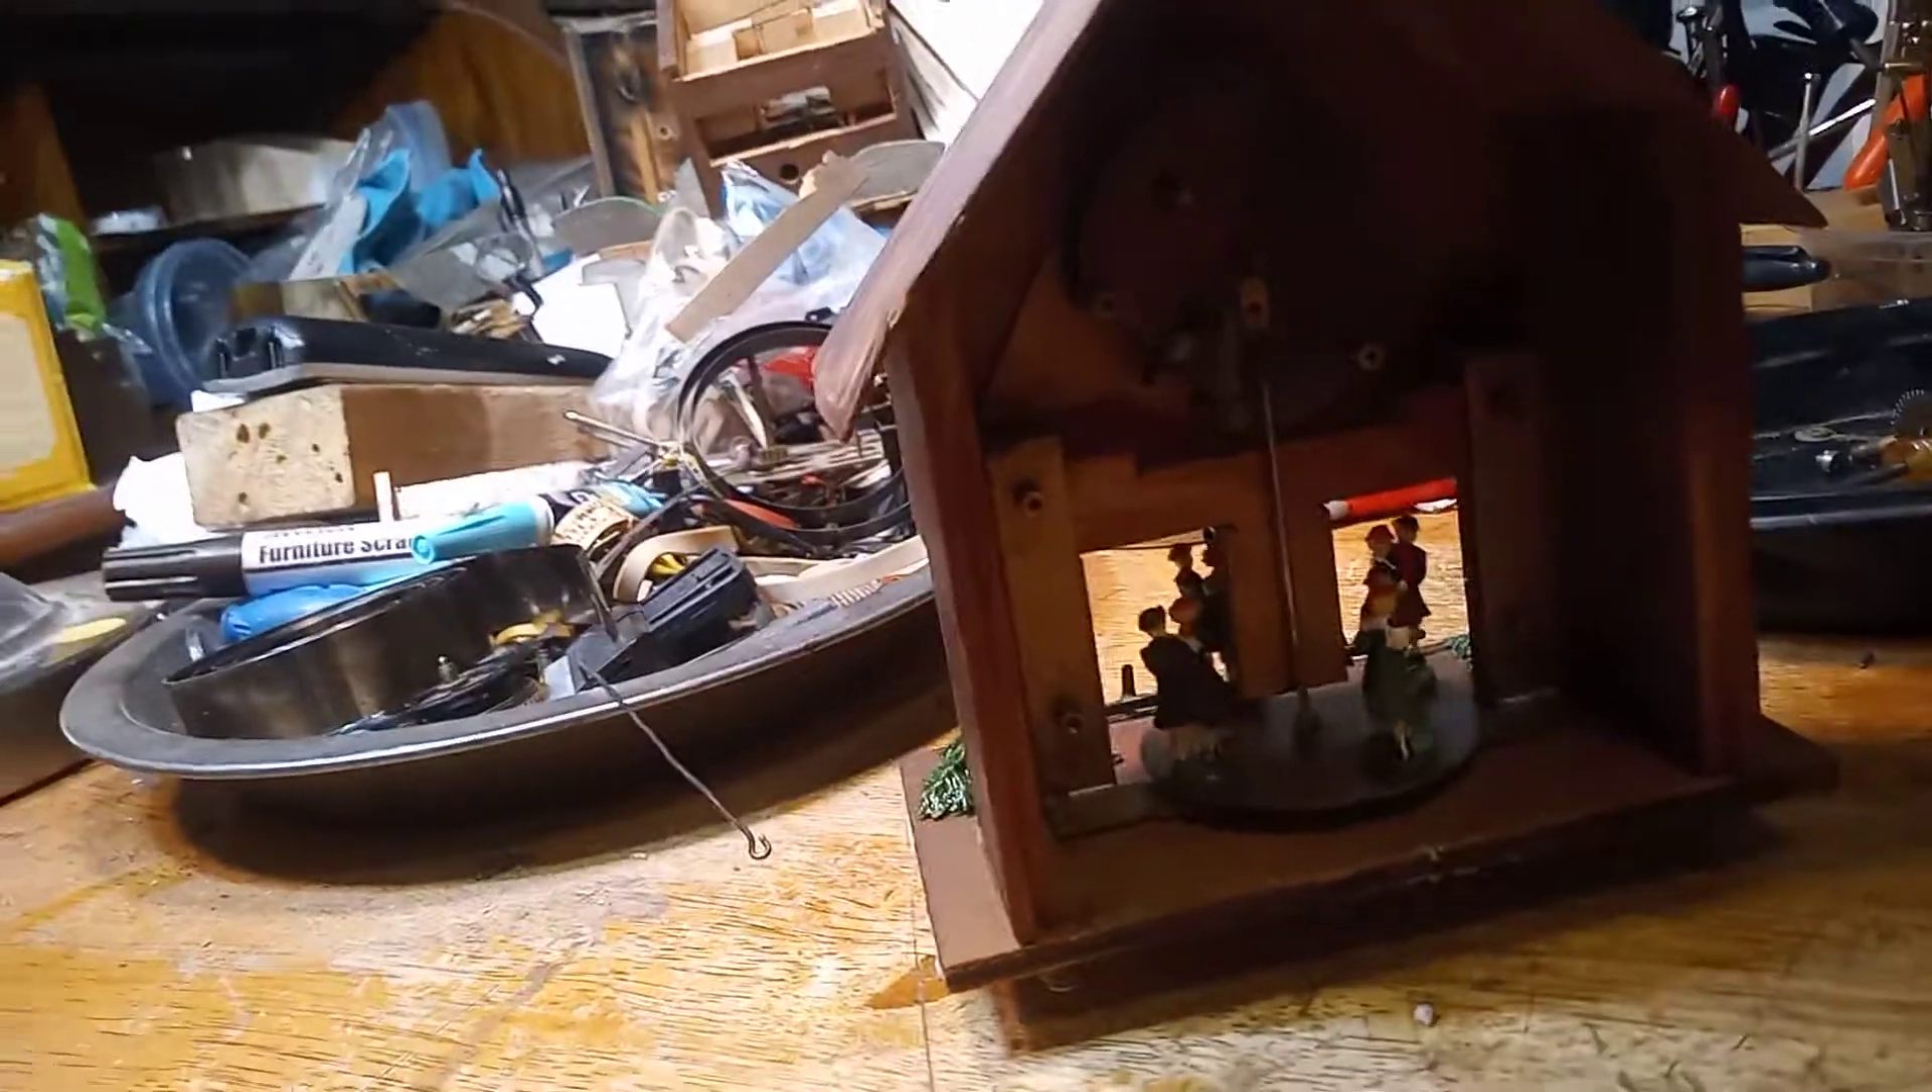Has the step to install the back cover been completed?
No.